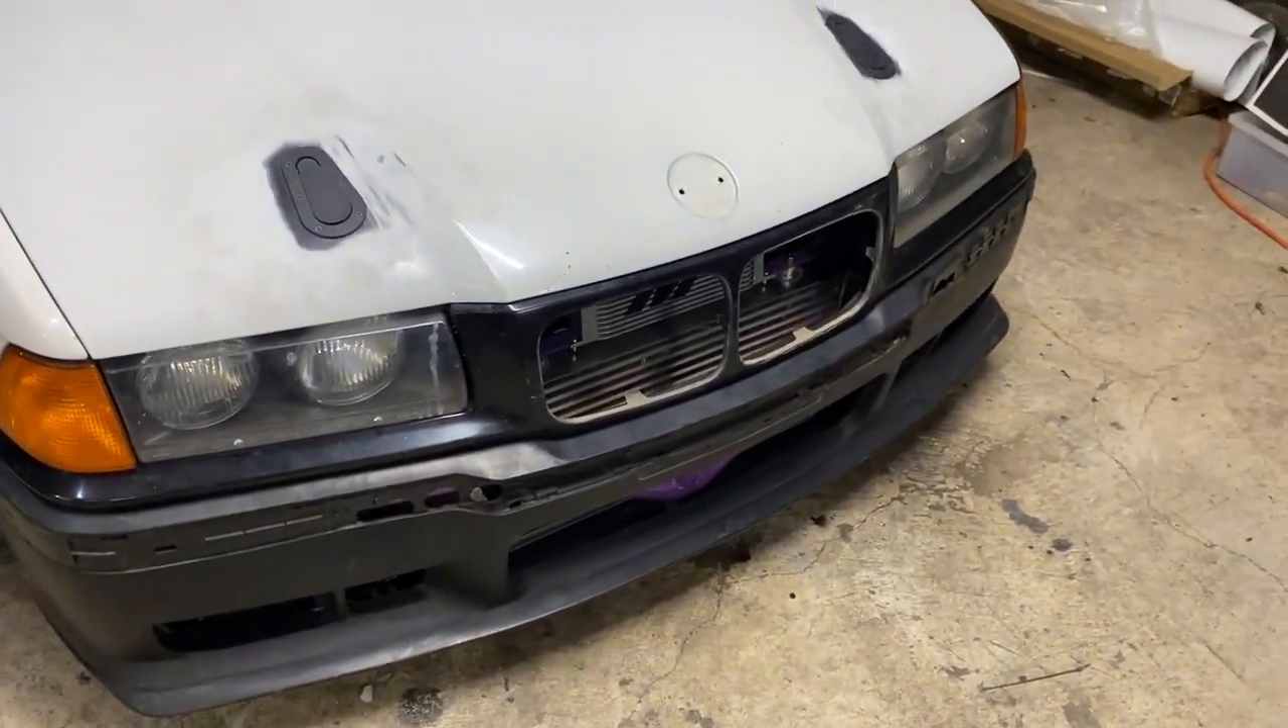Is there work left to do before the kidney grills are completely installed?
Yes.